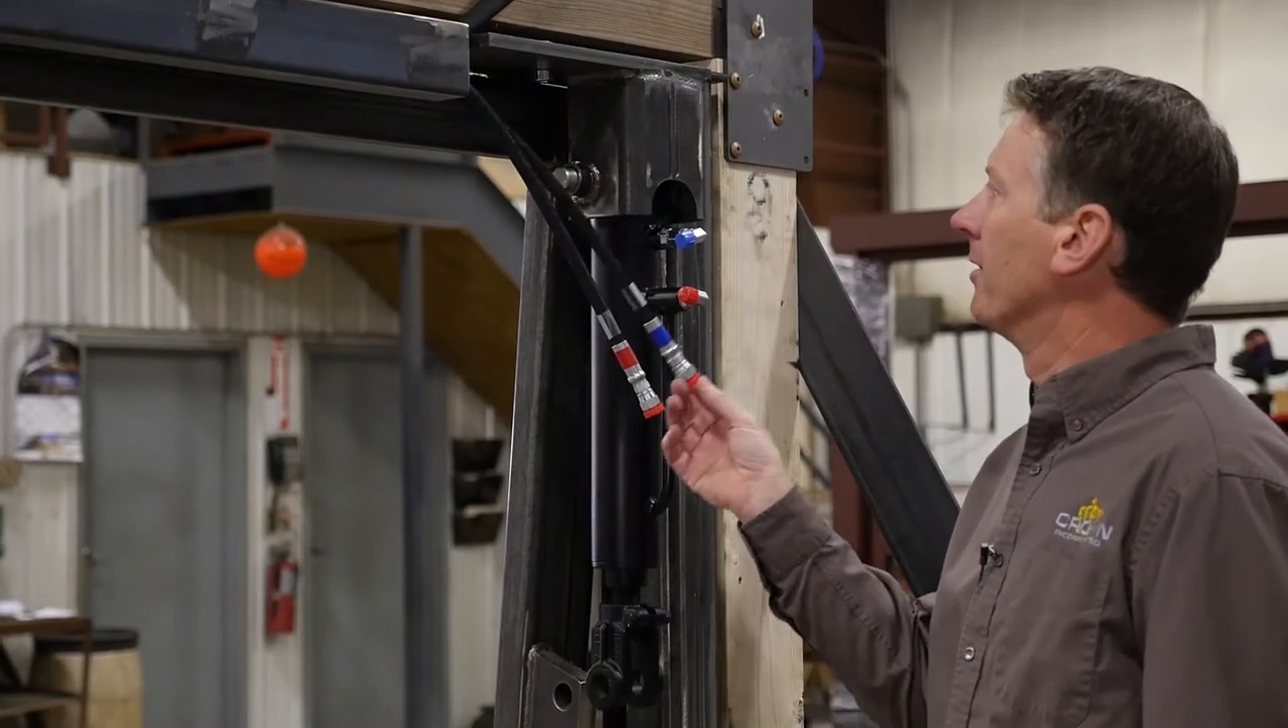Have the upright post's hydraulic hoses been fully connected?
No.